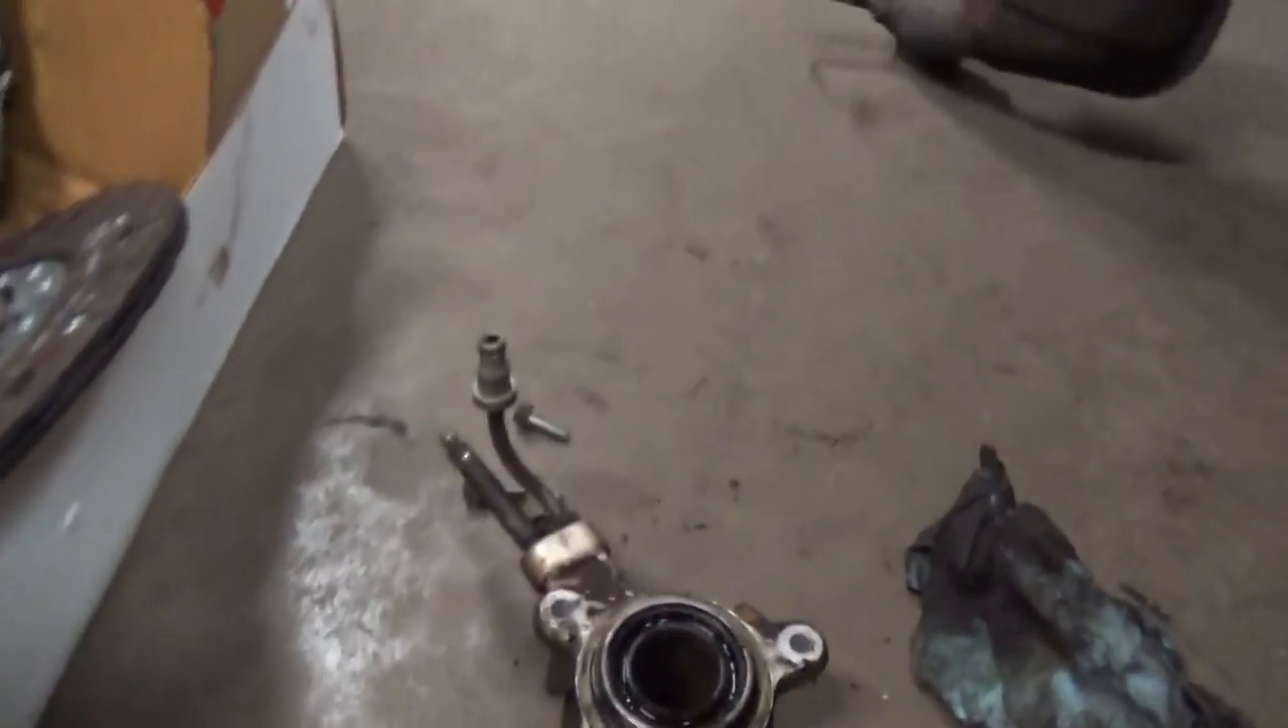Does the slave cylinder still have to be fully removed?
No.